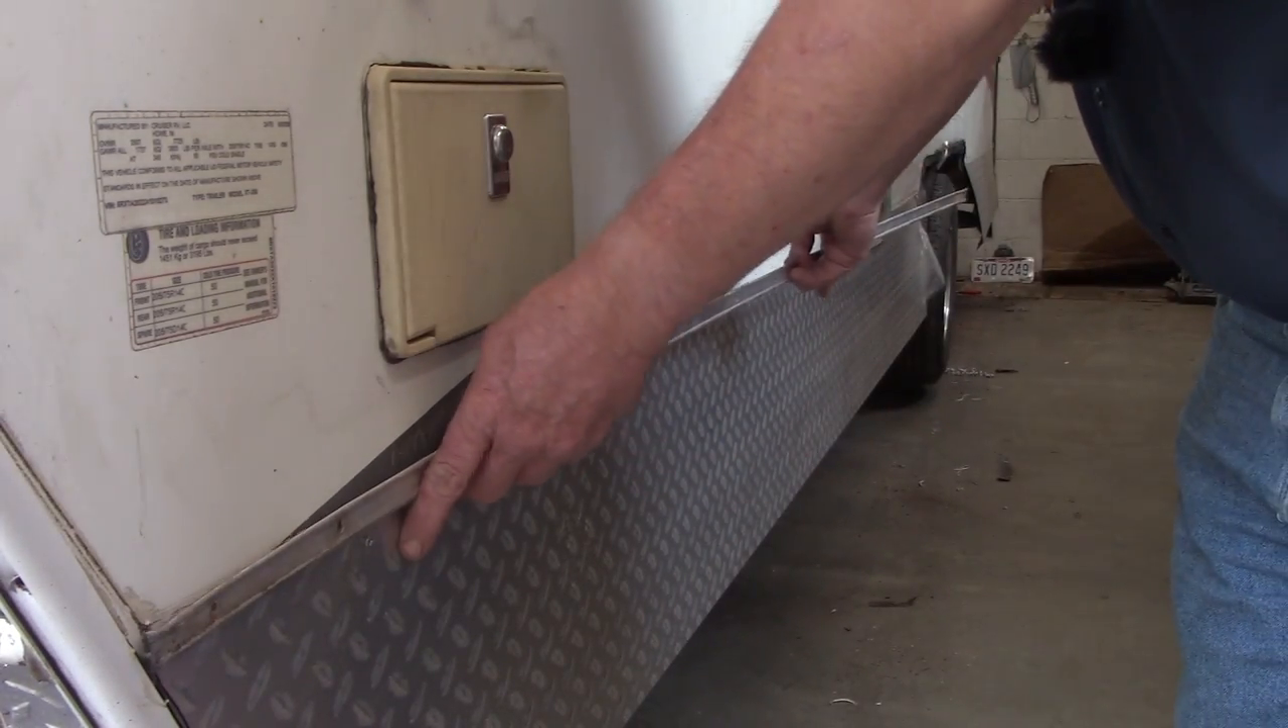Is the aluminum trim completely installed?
No.